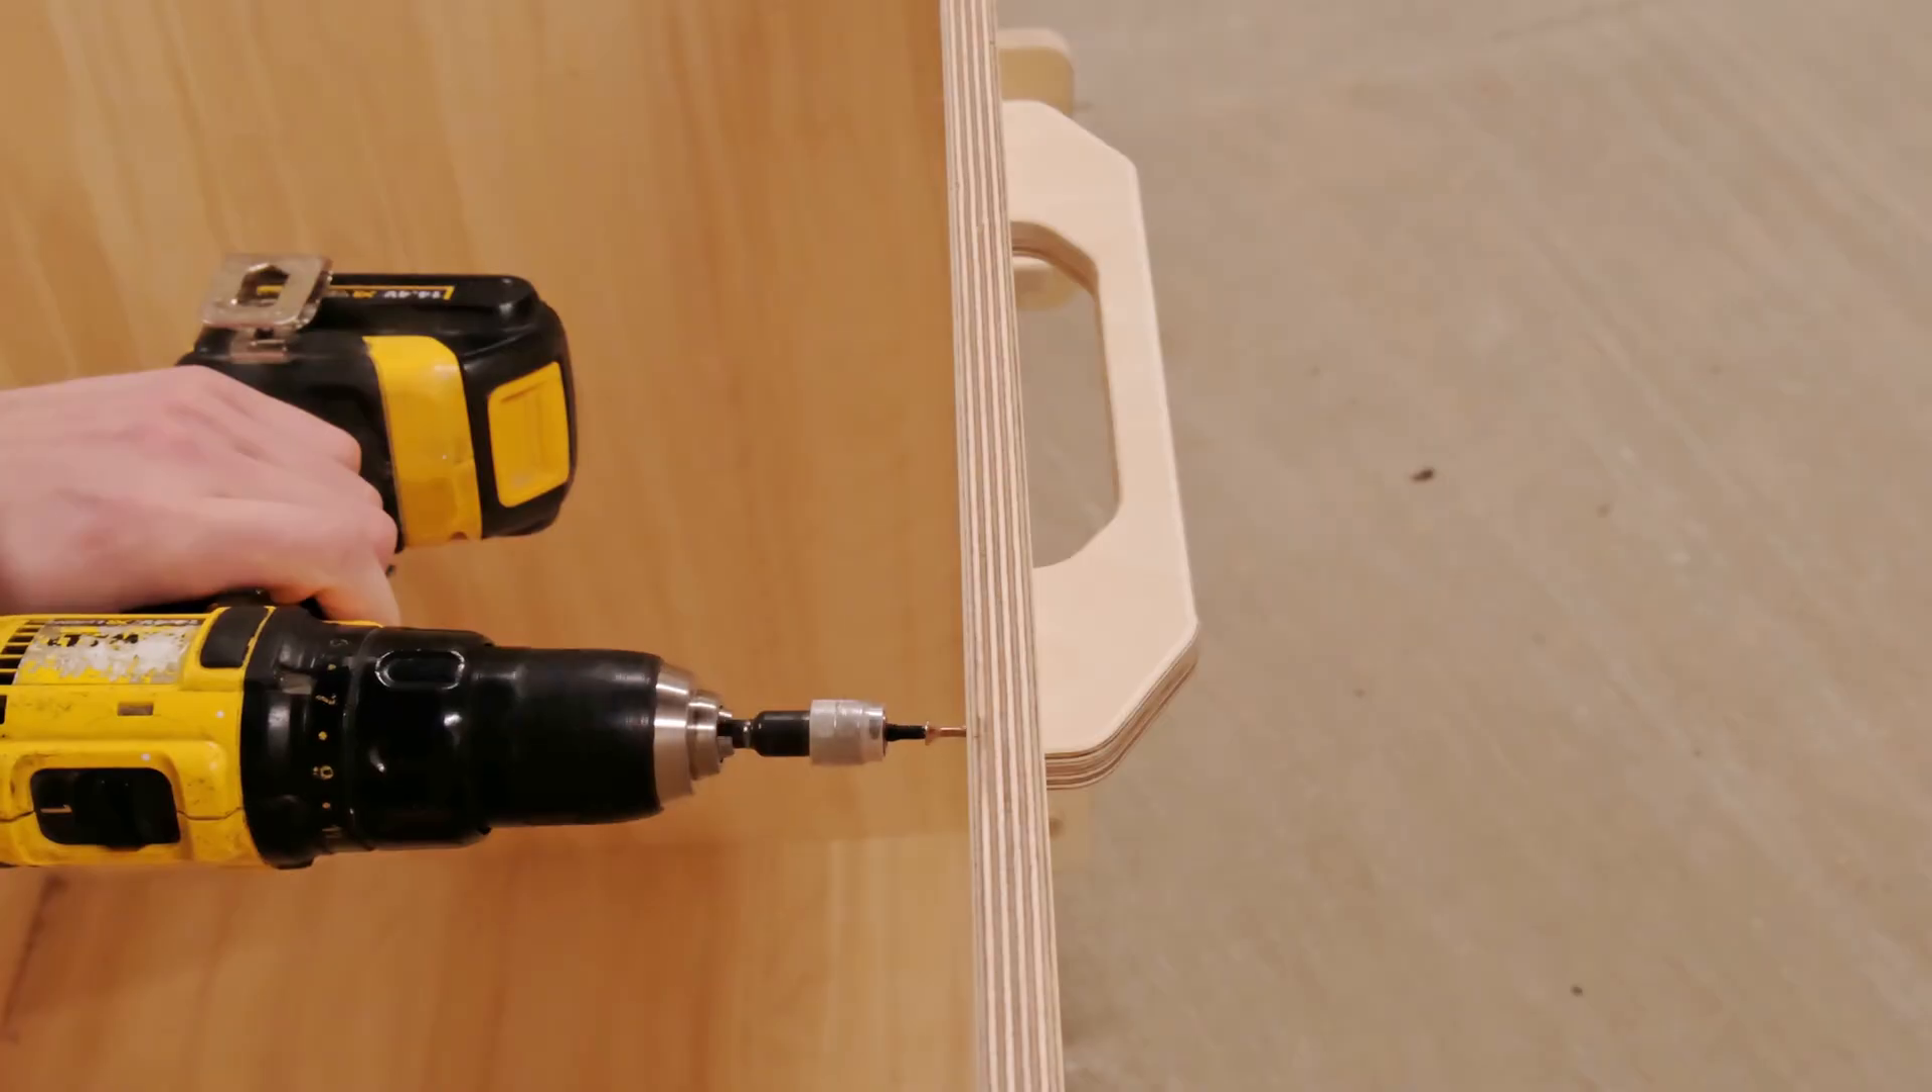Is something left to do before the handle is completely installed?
Yes.